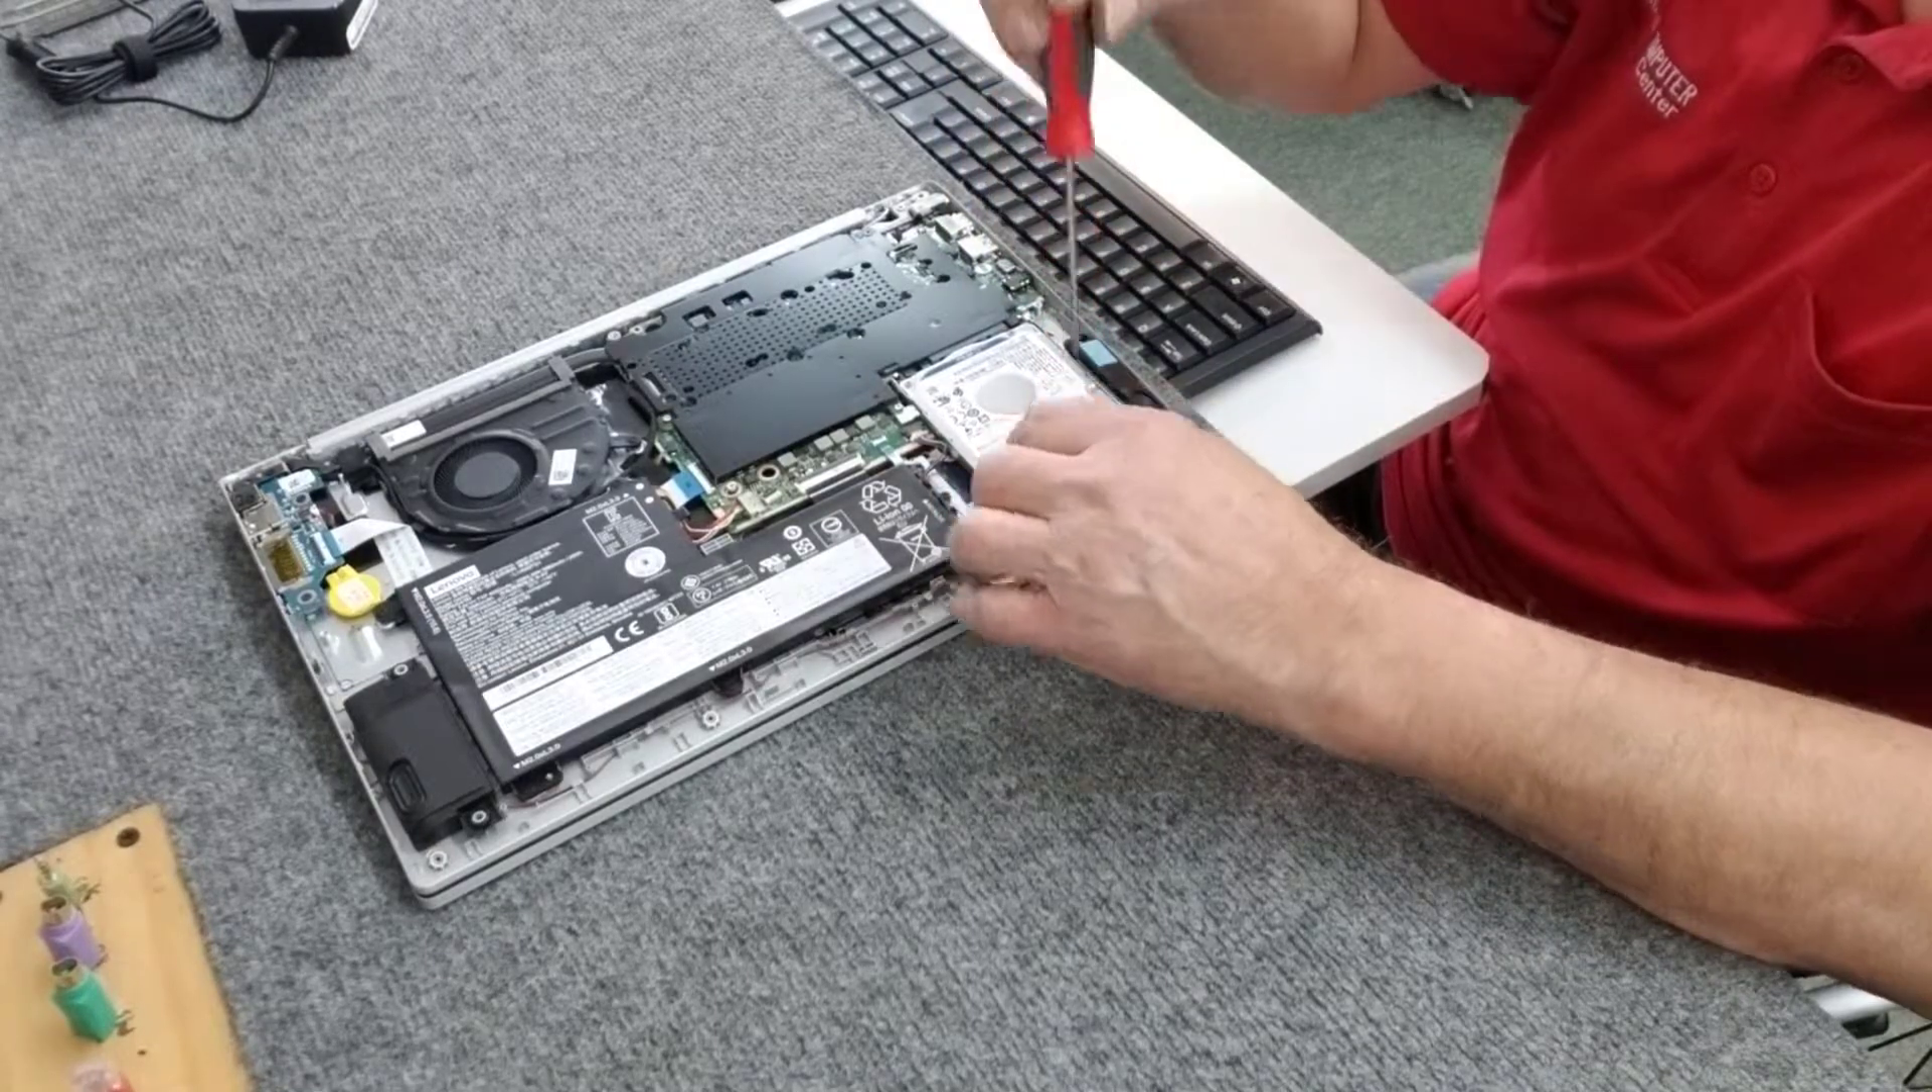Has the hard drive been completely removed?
No.